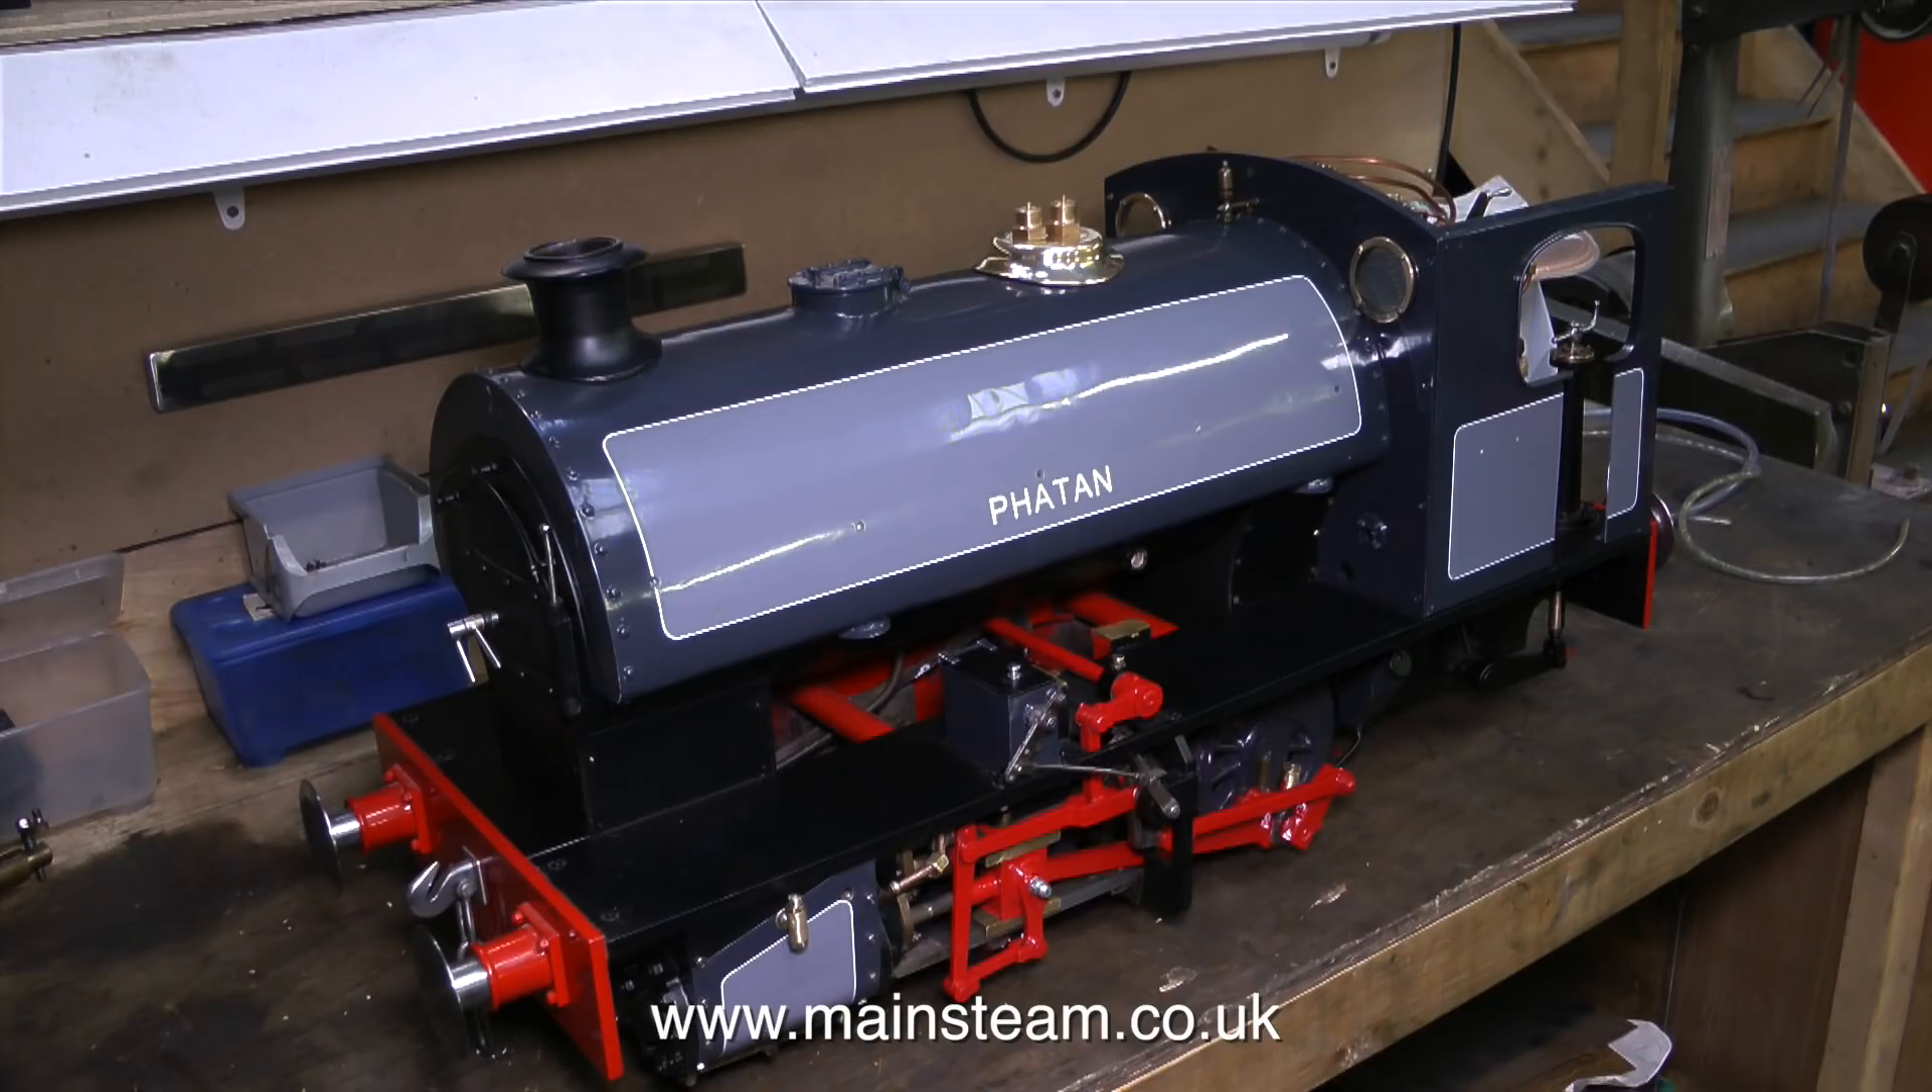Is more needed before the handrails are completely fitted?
Yes.